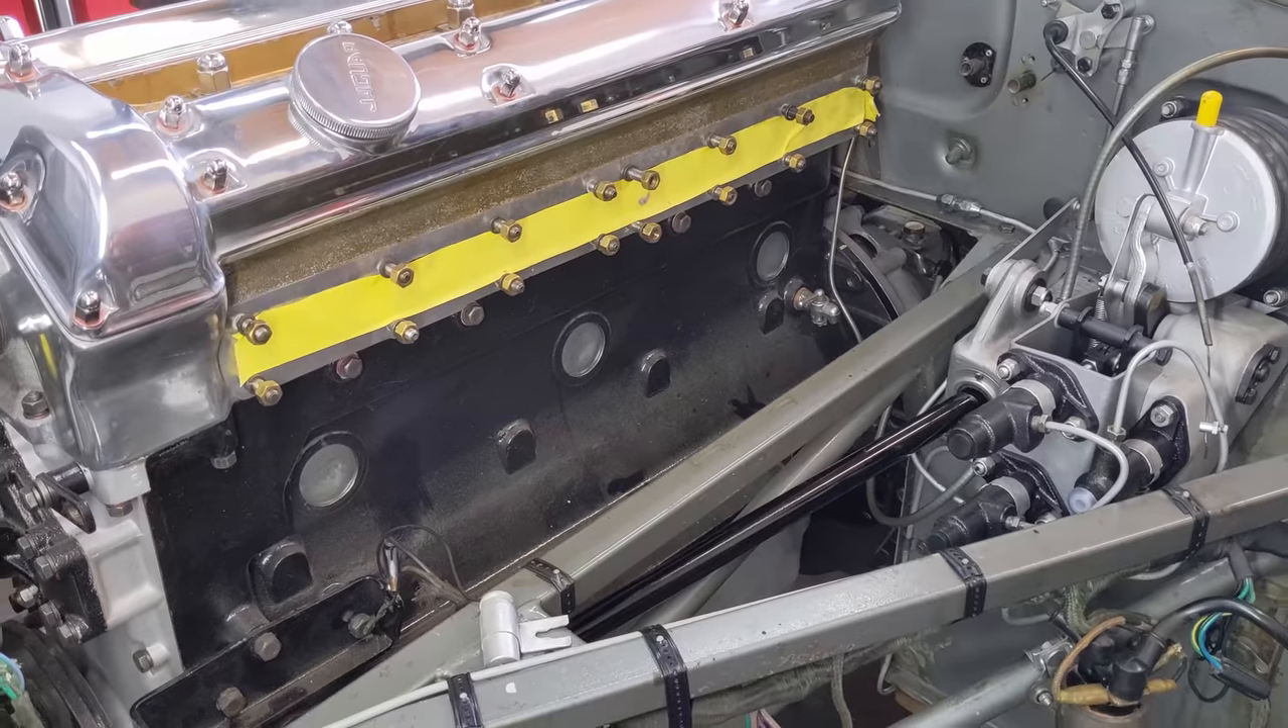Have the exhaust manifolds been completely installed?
No.